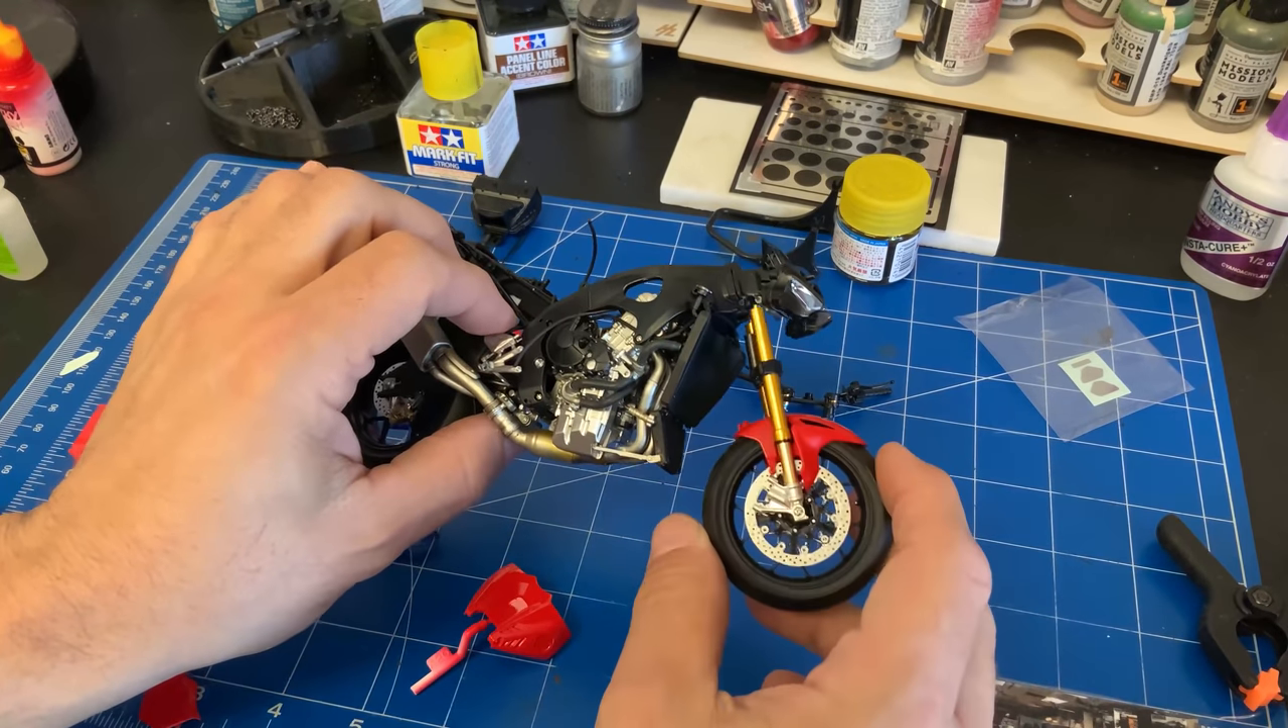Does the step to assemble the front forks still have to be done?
No.